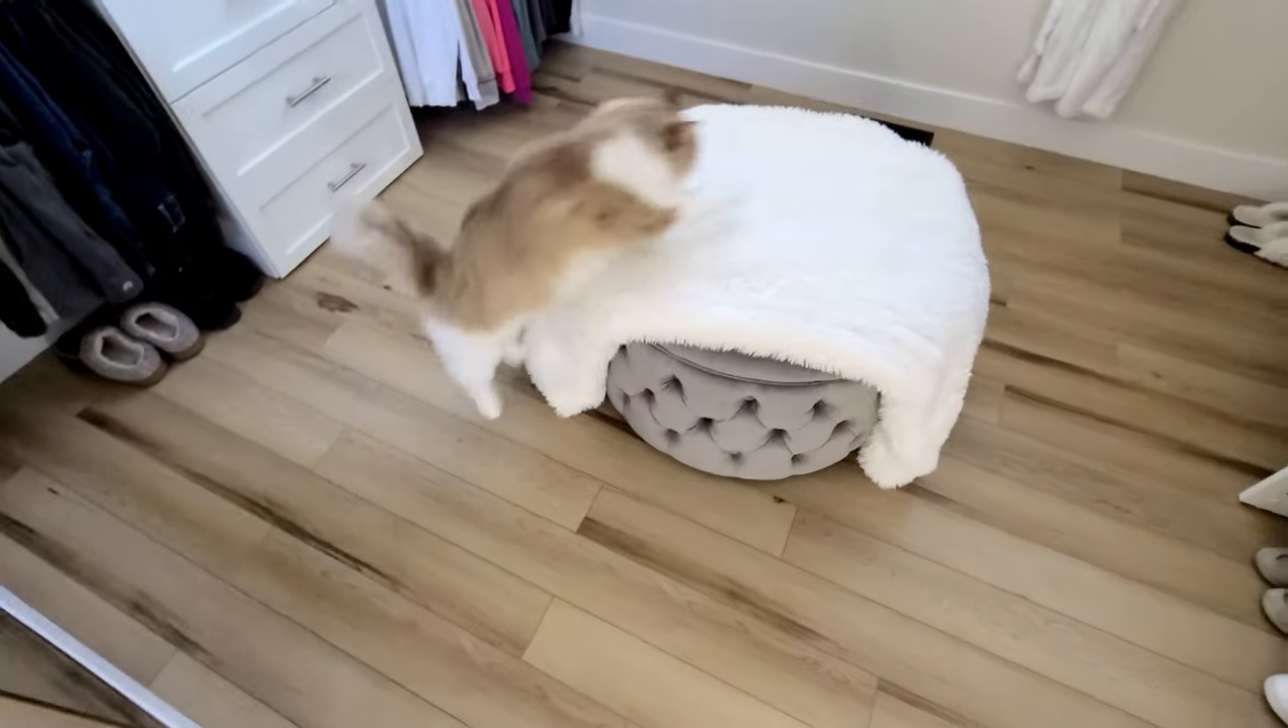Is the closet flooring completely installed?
Yes.